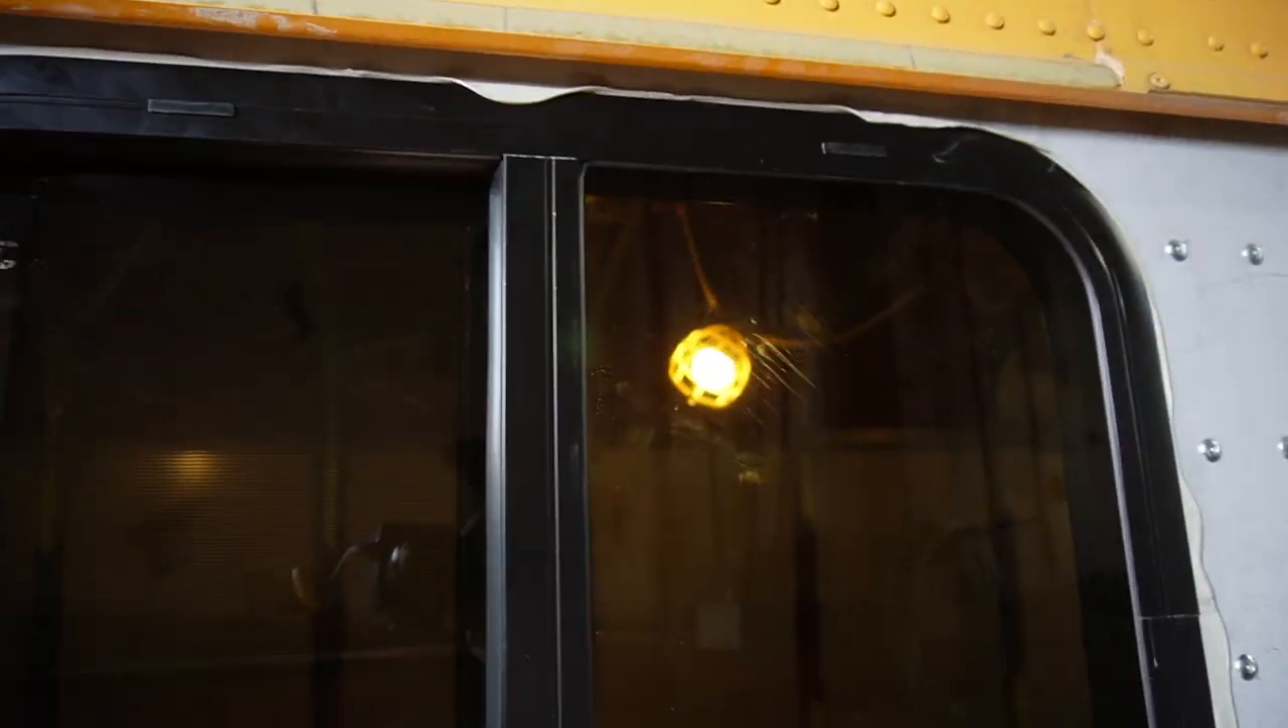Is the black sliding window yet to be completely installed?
No.